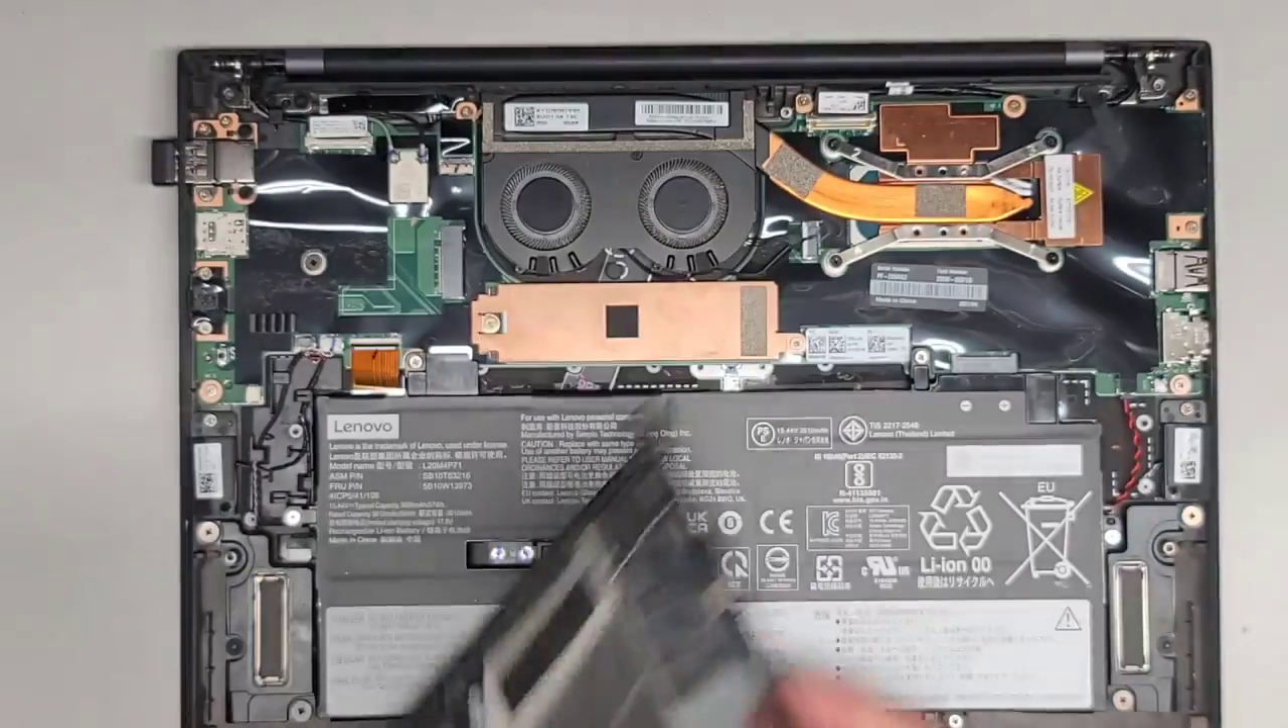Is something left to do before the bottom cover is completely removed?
No.